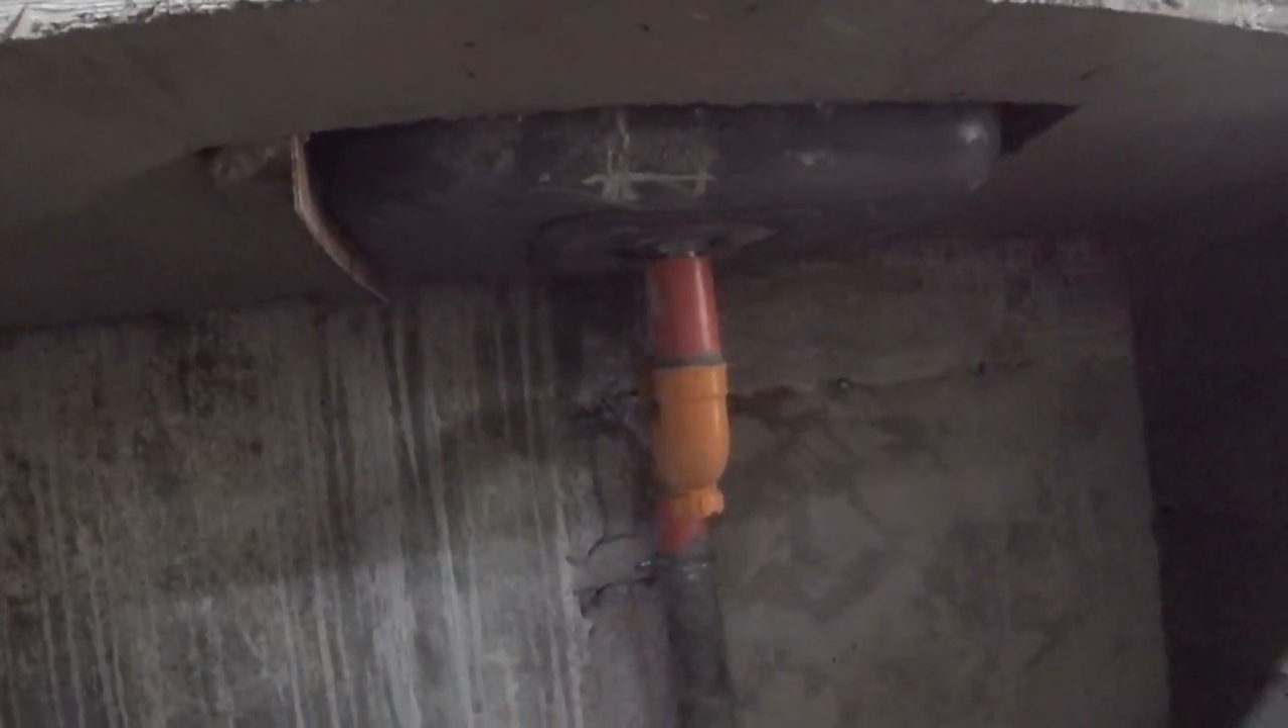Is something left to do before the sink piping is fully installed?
No.